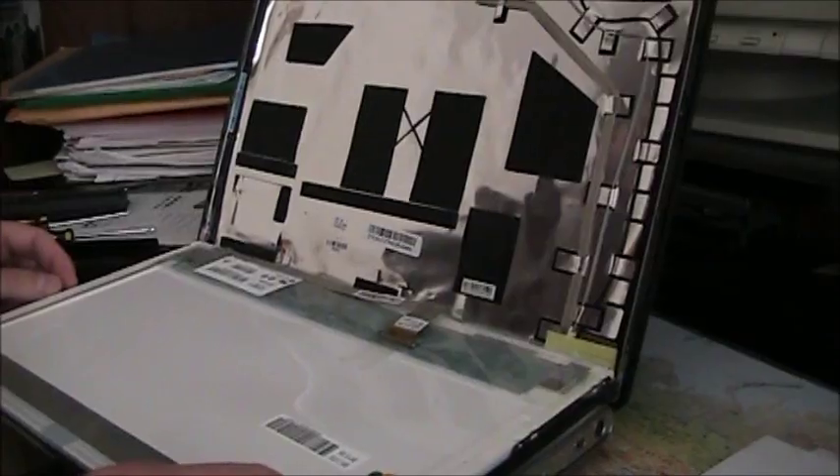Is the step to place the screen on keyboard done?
Yes.